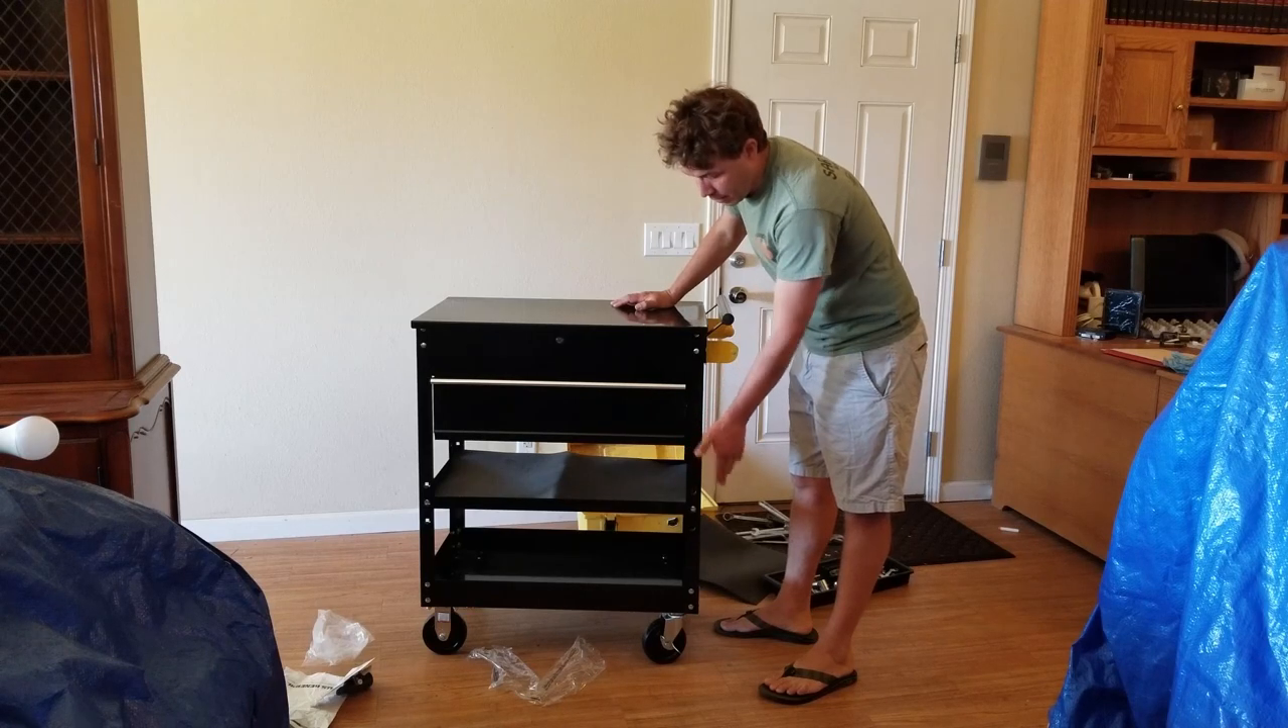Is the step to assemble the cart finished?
Yes.